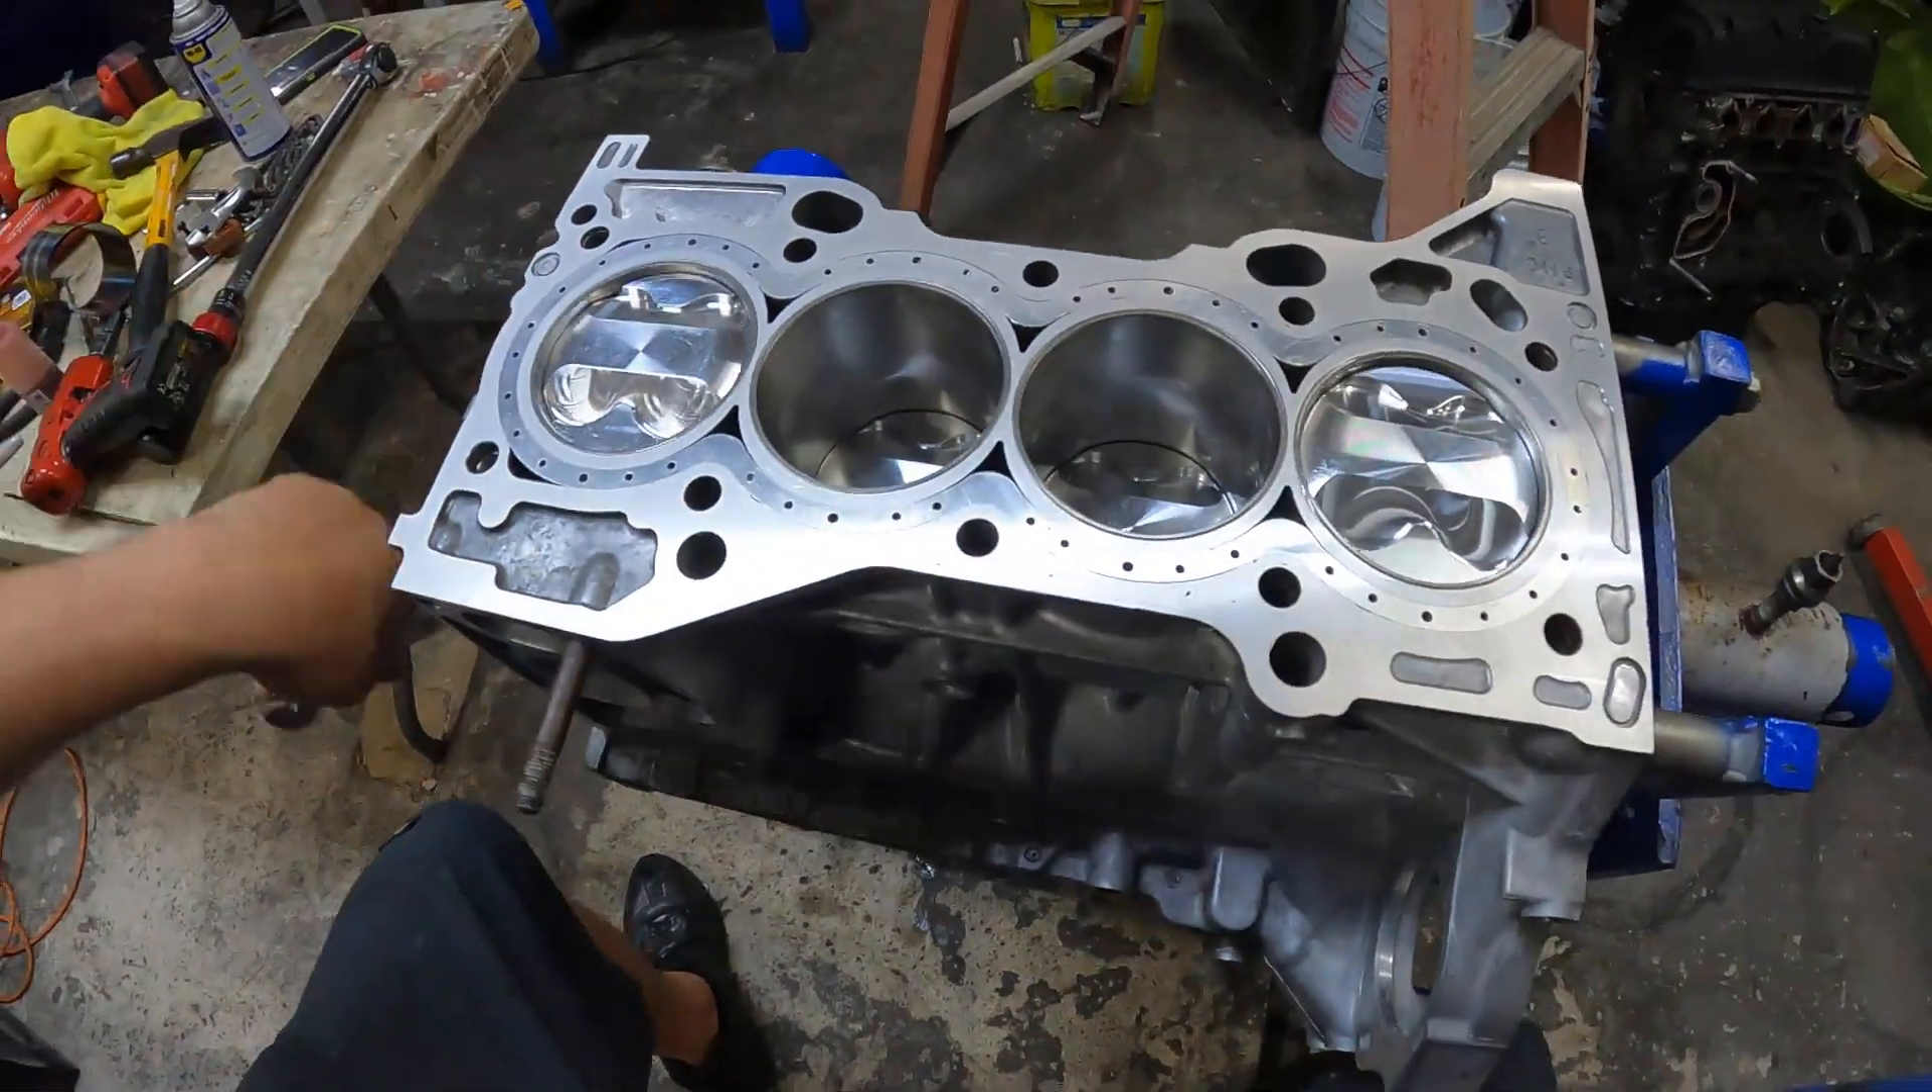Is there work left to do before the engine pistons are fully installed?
No.